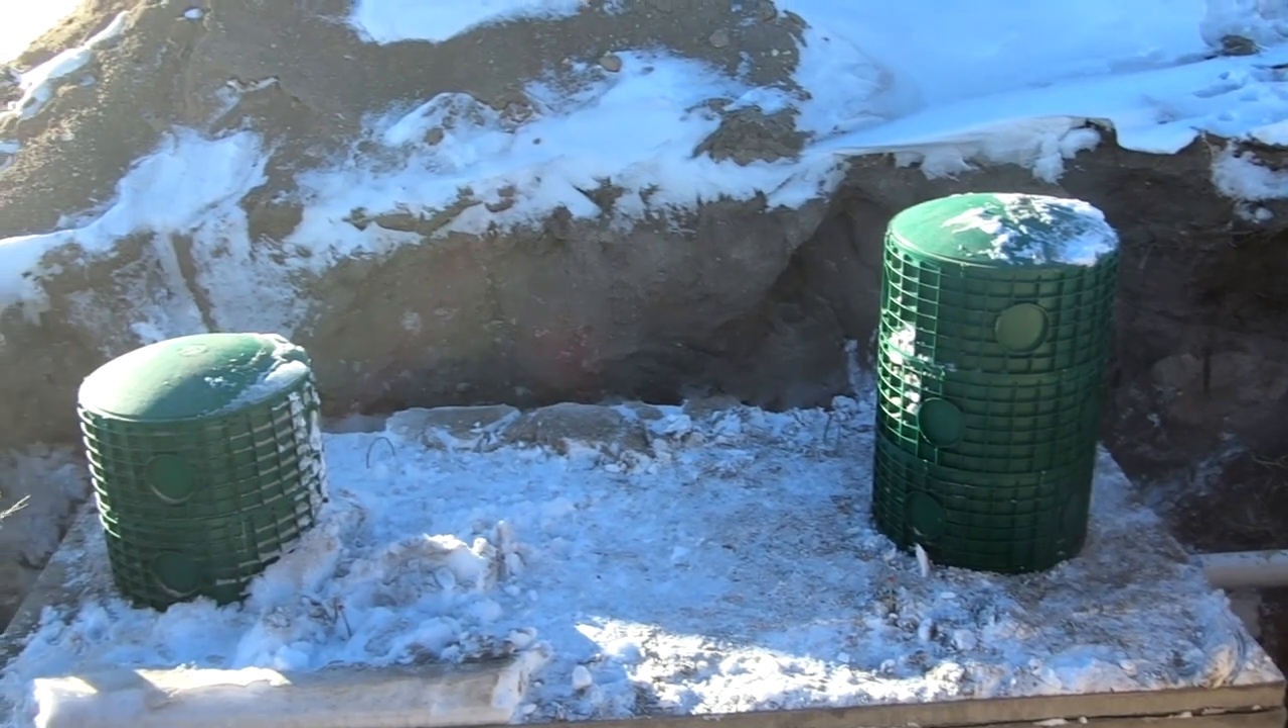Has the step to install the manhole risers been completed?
Yes.